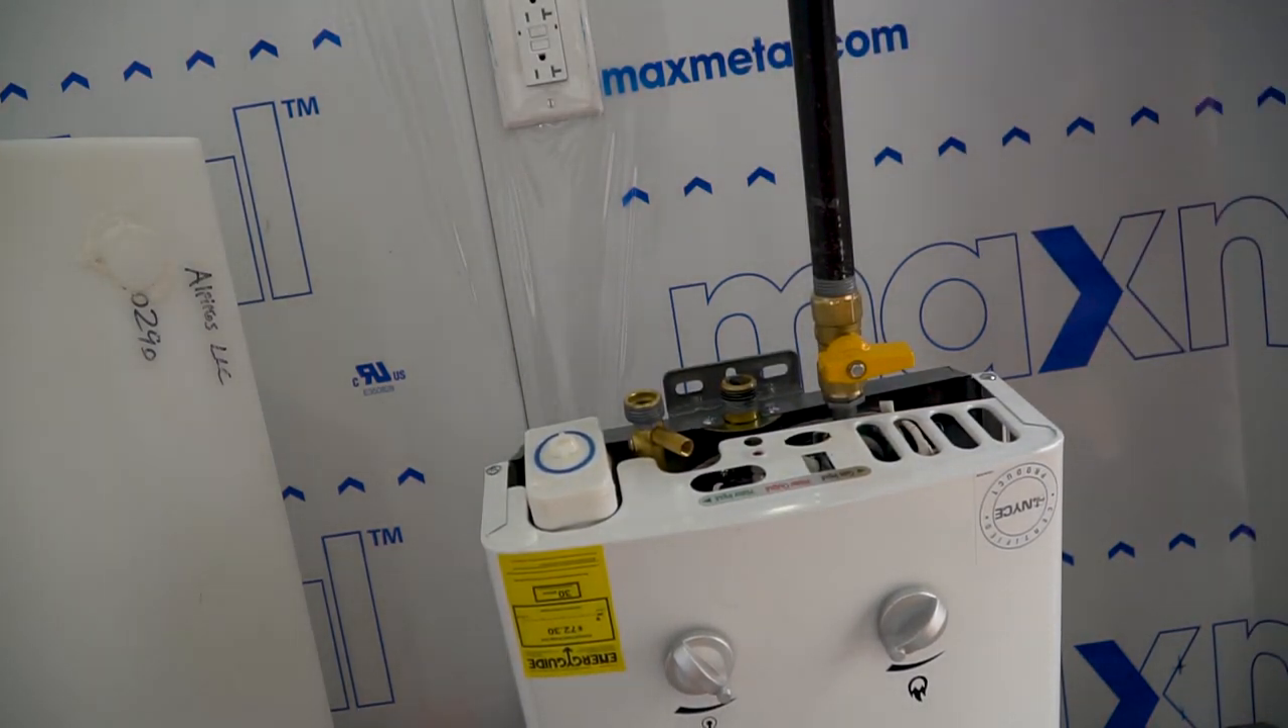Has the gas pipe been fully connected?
Yes.